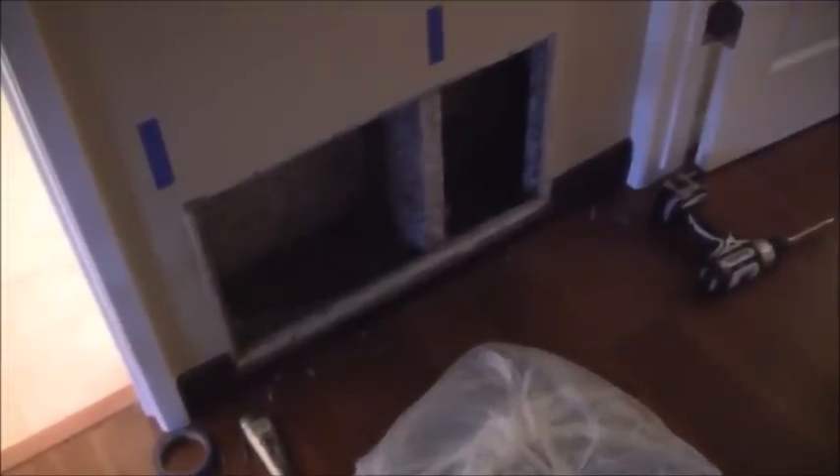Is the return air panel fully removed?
Yes.